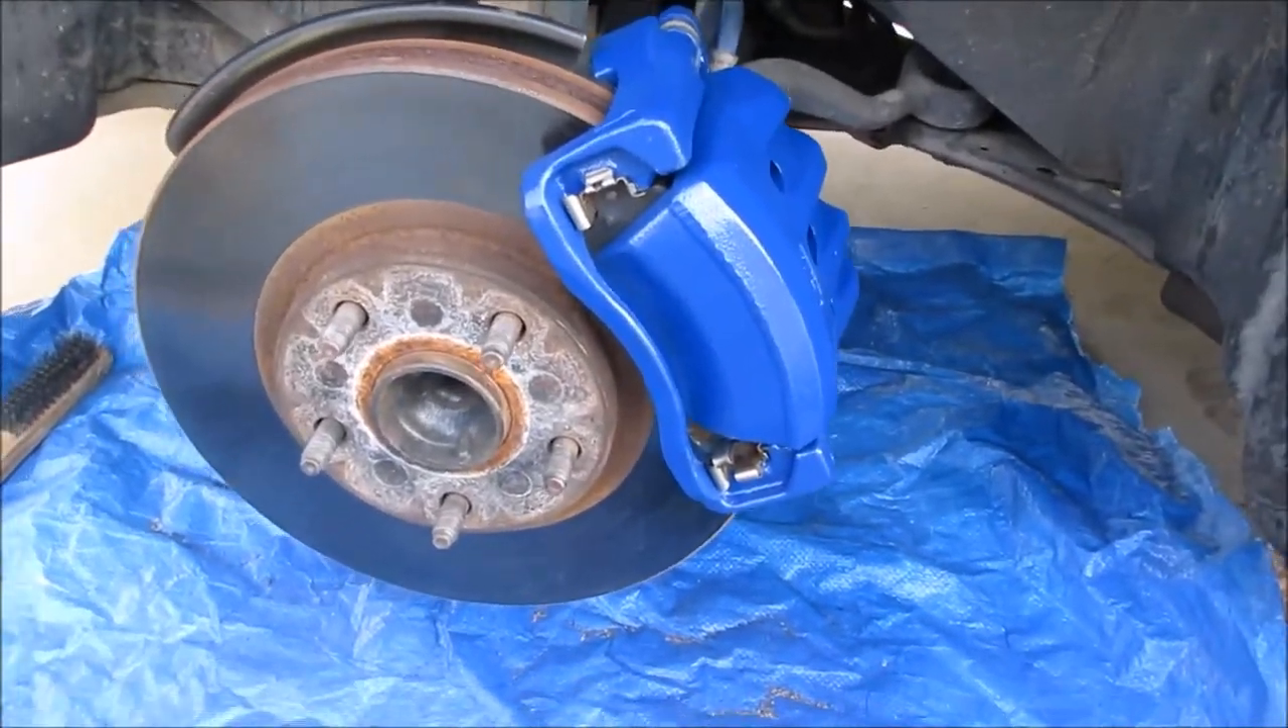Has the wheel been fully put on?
No.